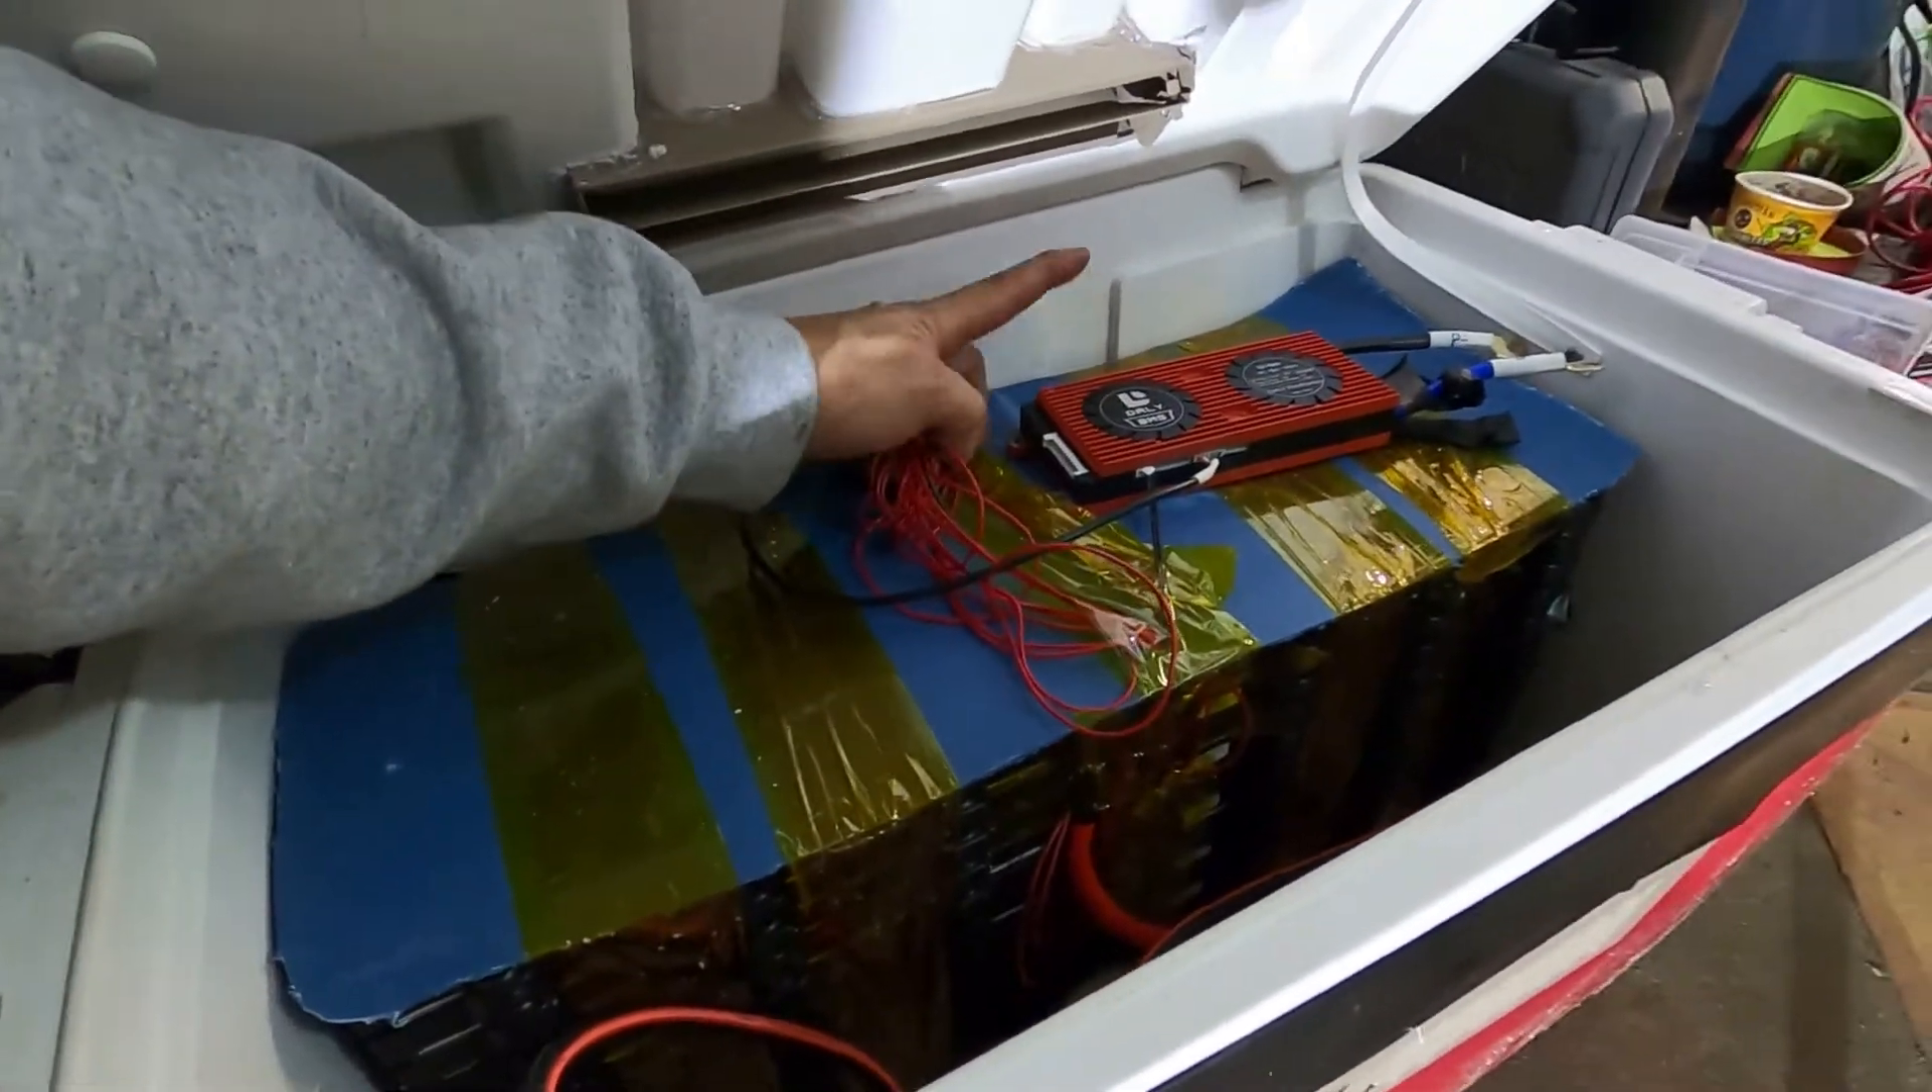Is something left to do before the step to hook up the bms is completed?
Yes.